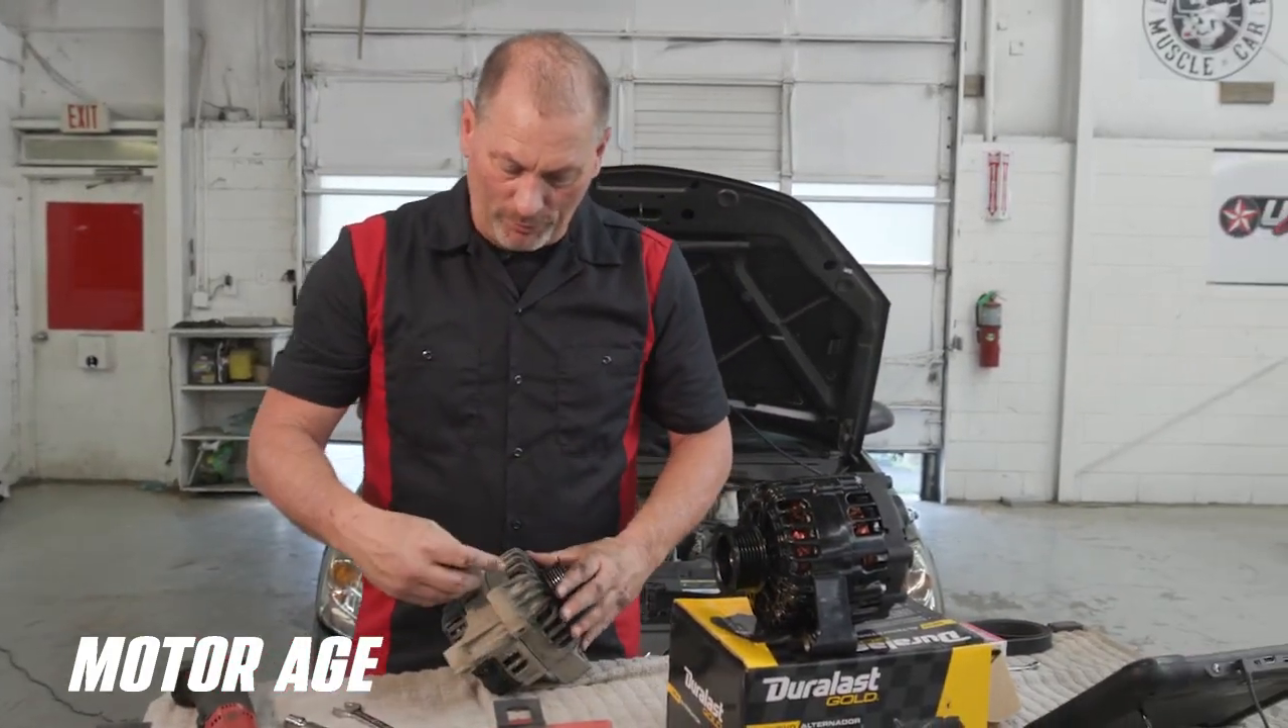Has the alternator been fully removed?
Yes.